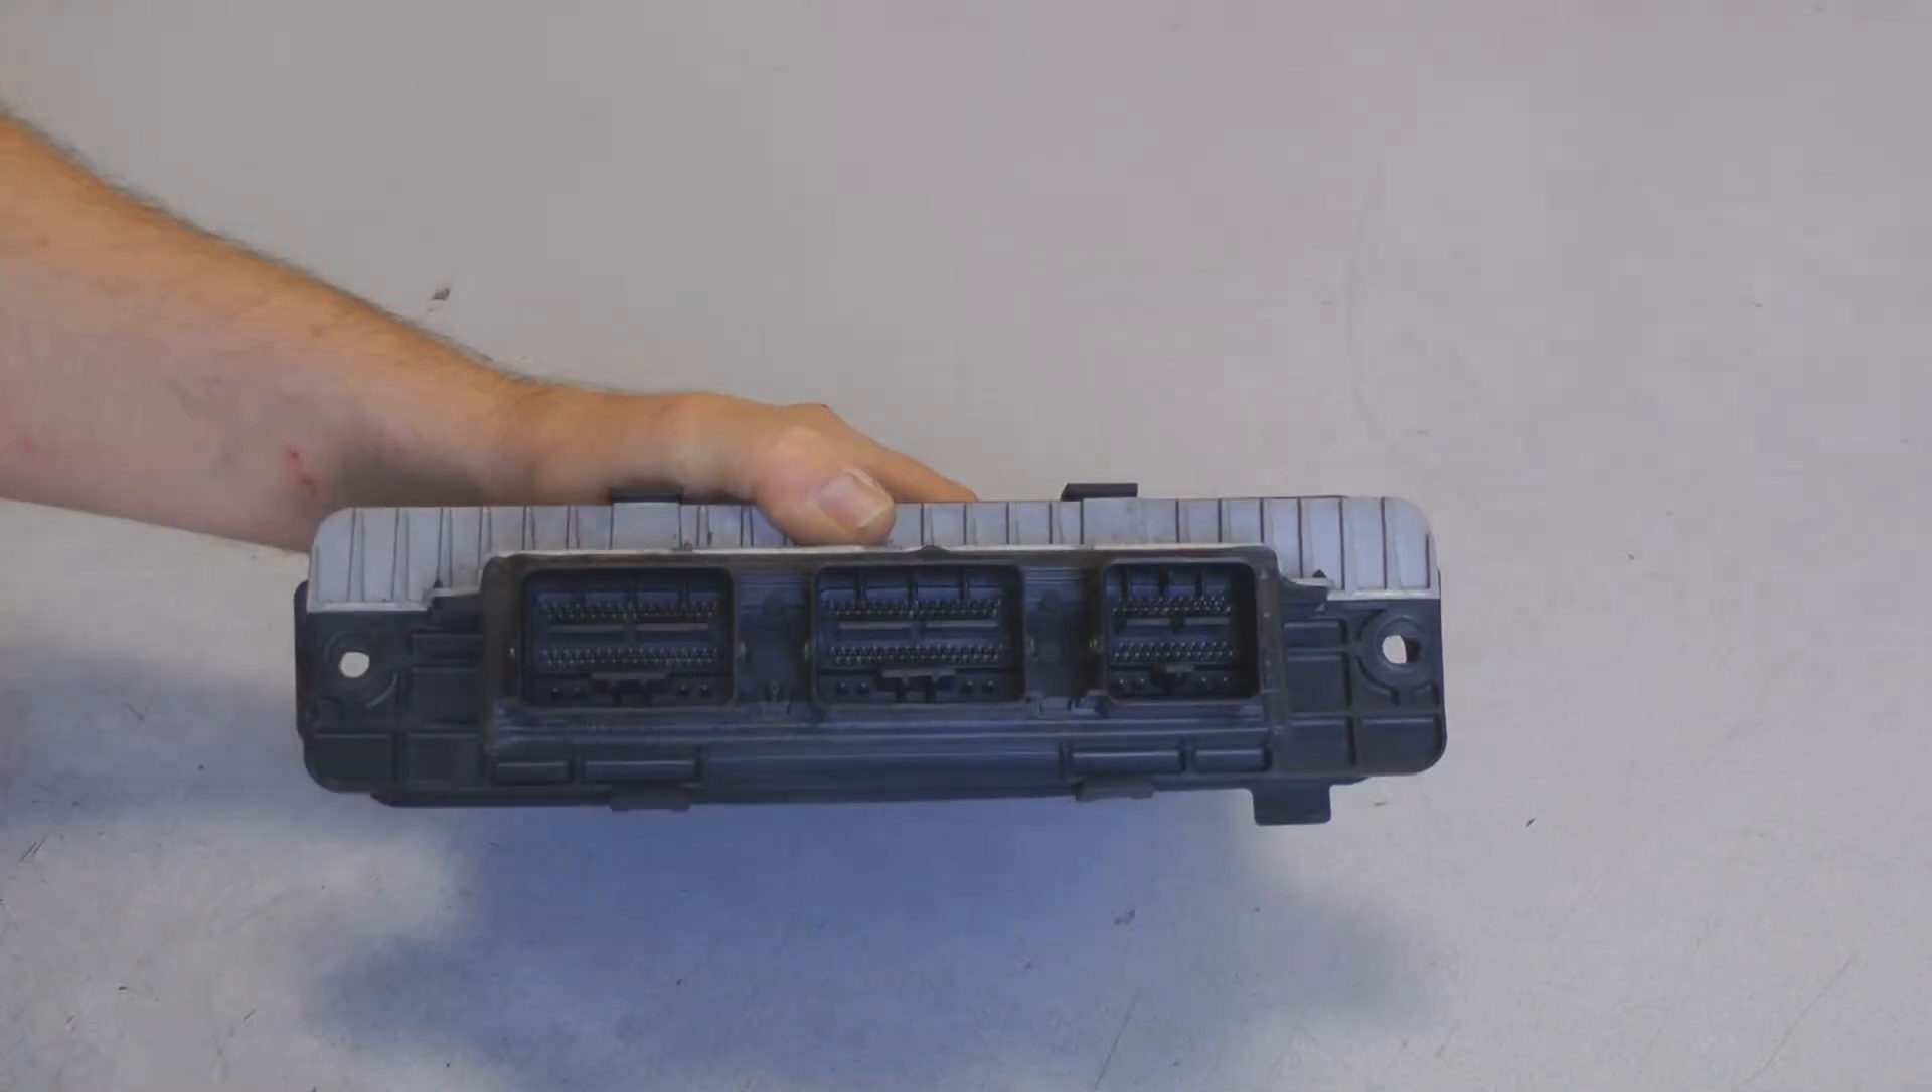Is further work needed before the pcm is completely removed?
No.